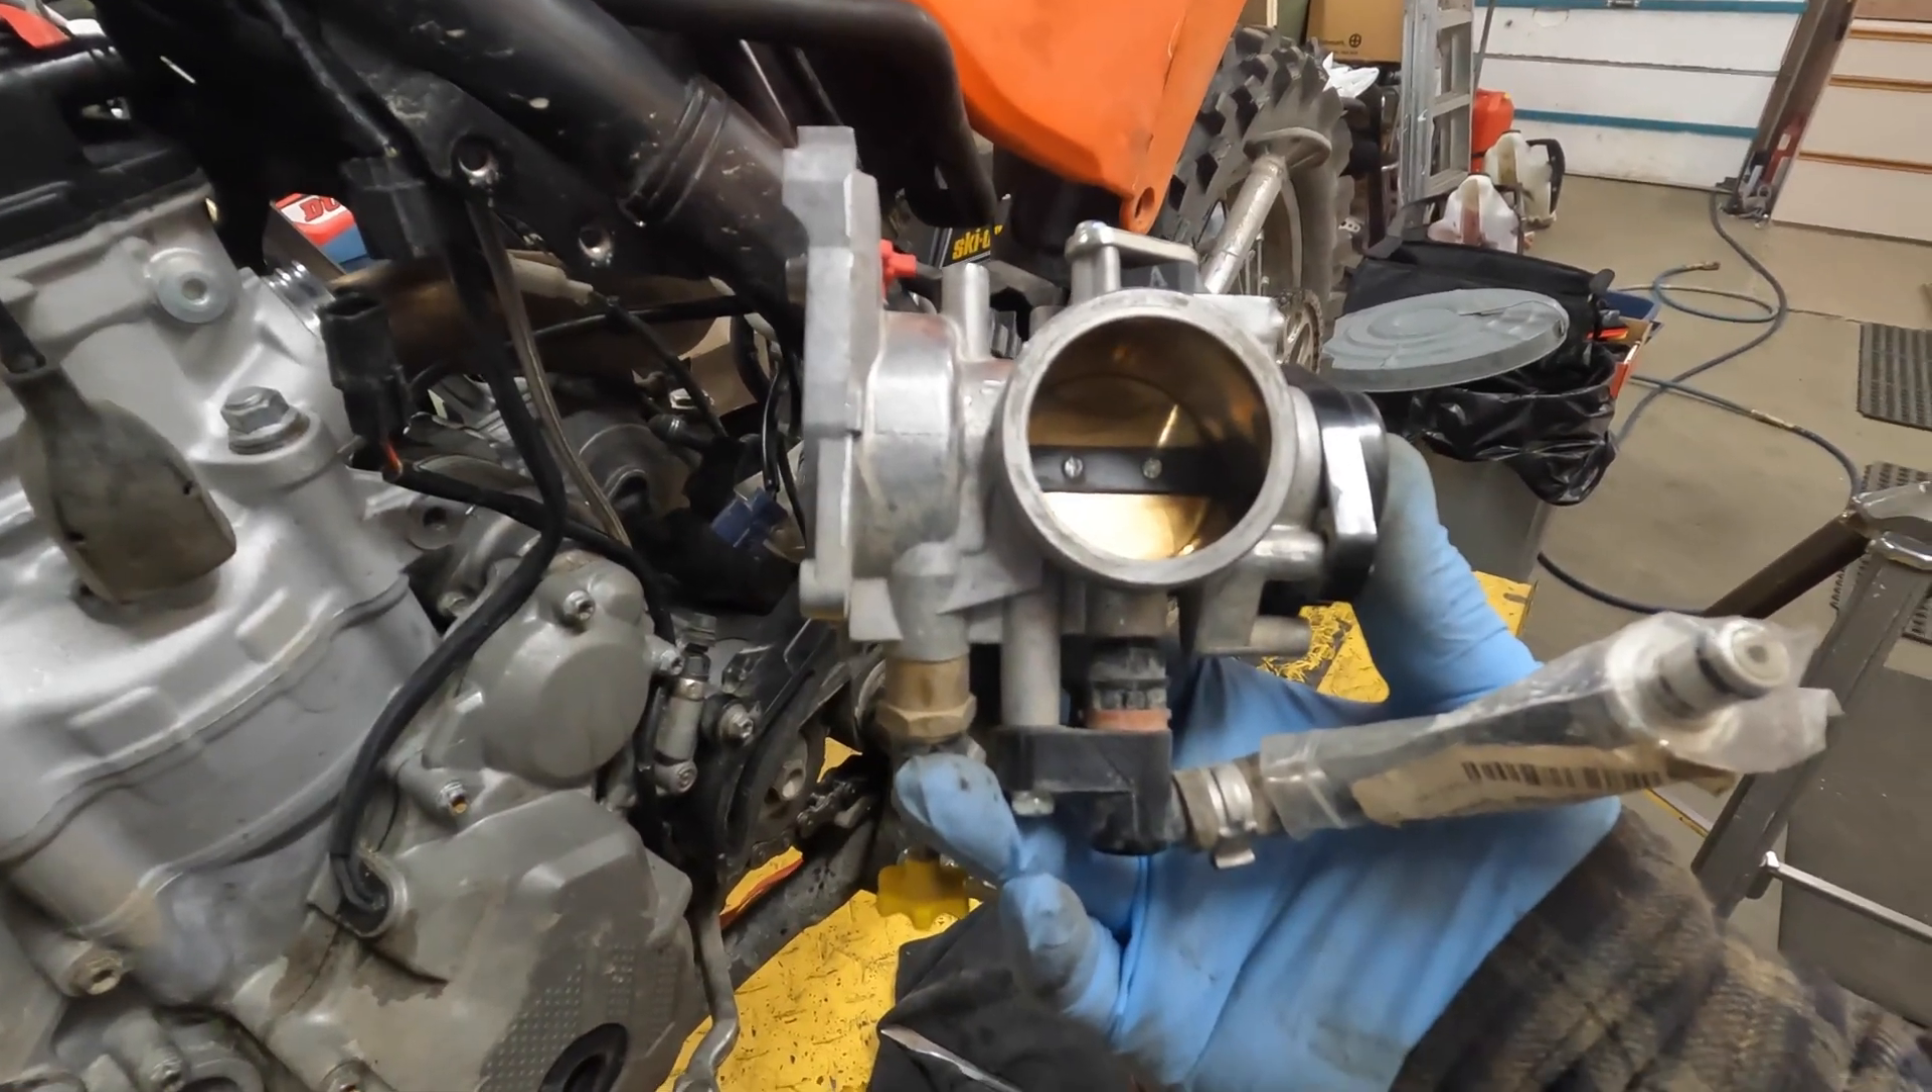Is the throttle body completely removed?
Yes.